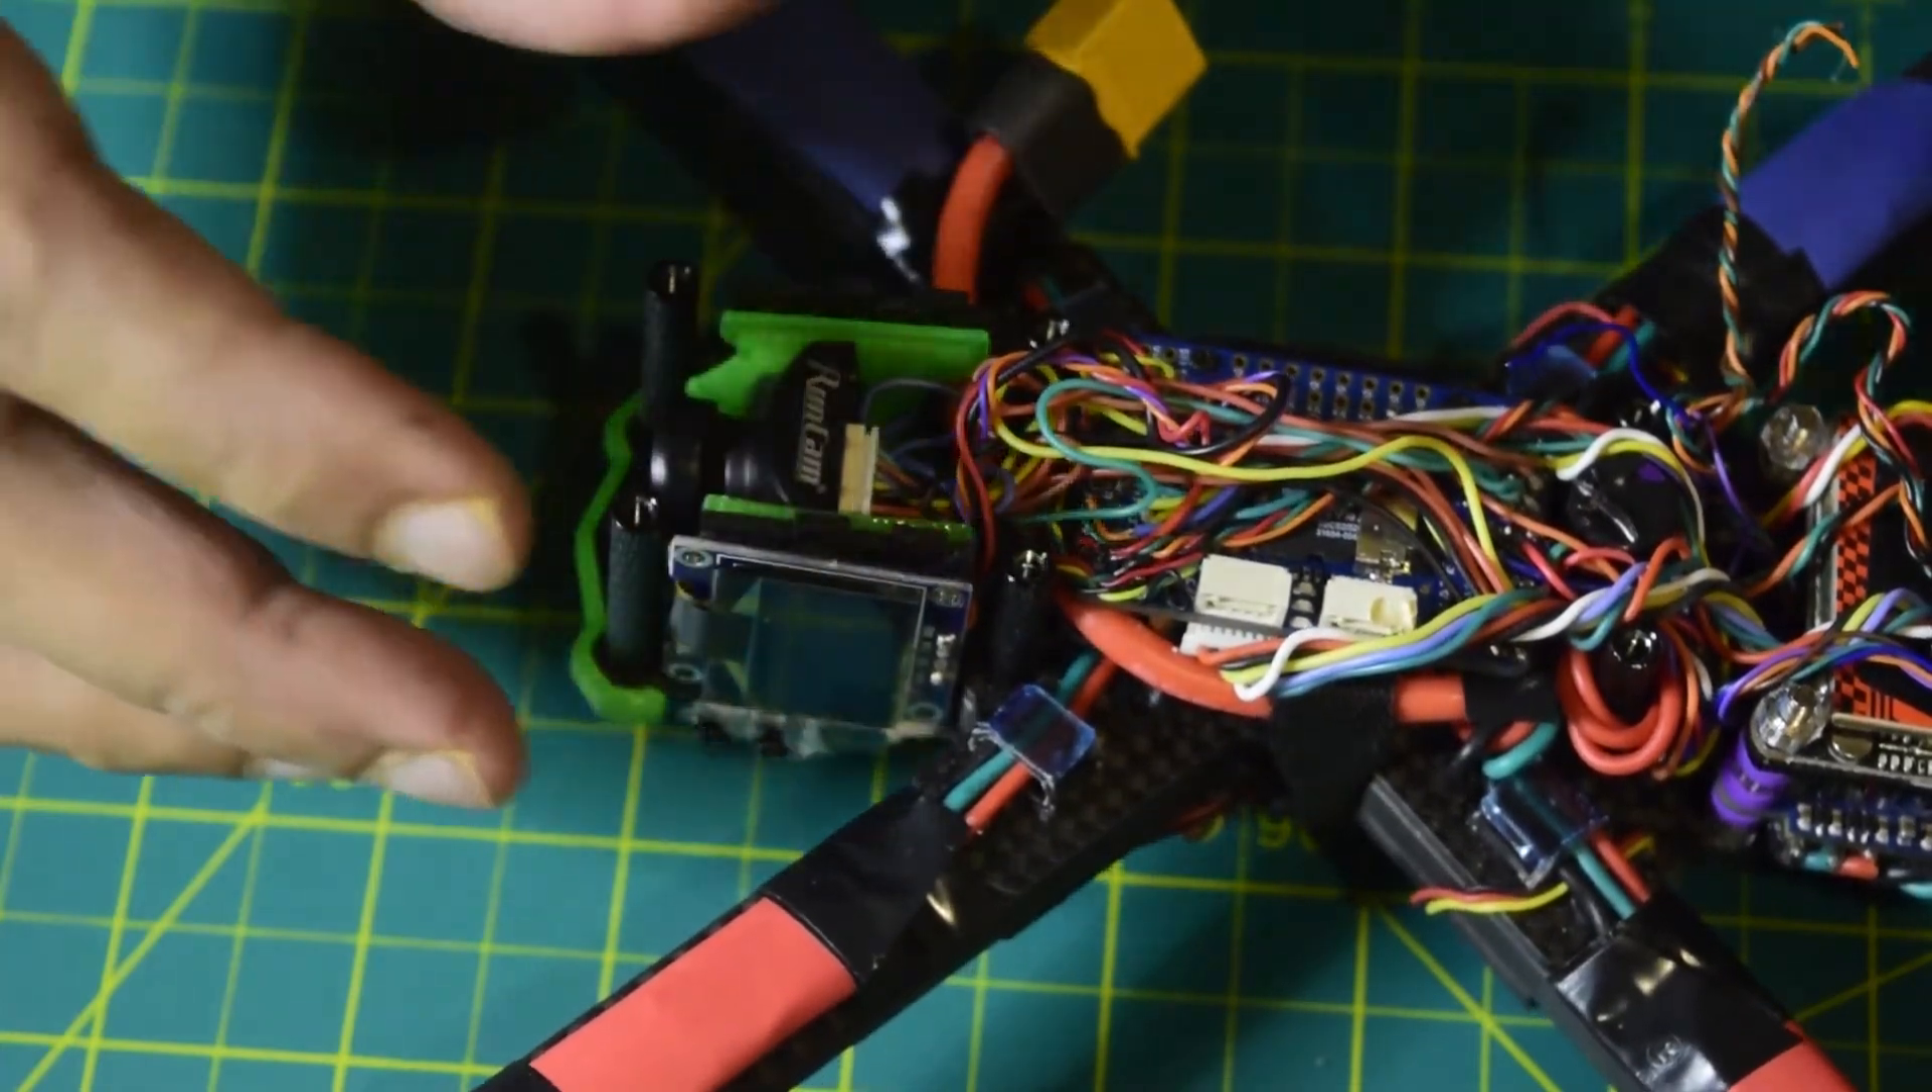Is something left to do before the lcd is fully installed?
No.